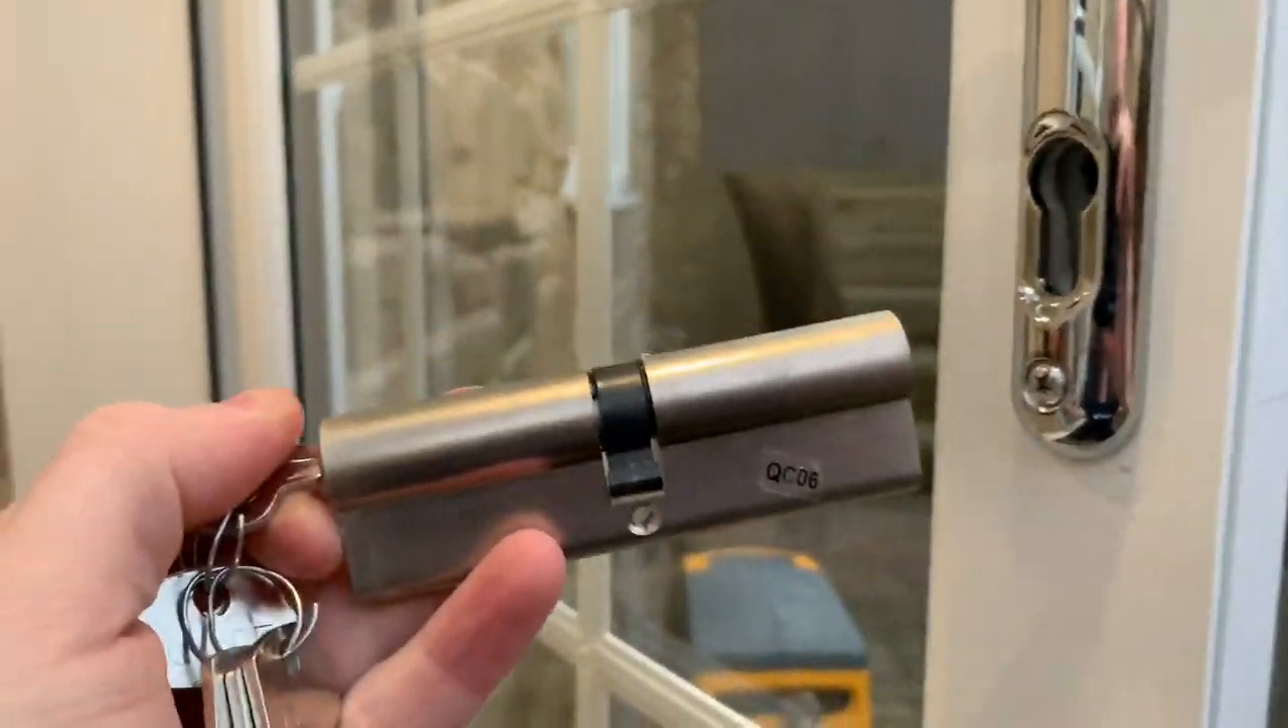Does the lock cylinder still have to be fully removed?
No.